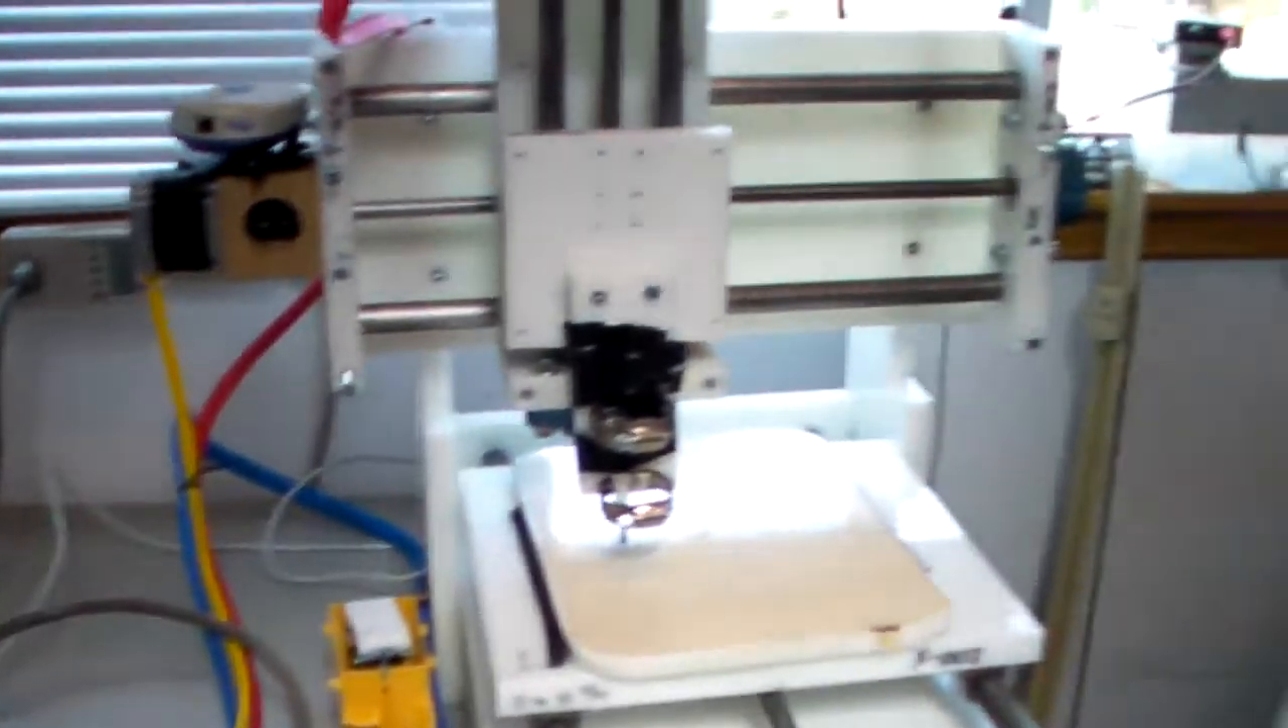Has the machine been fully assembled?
Yes.